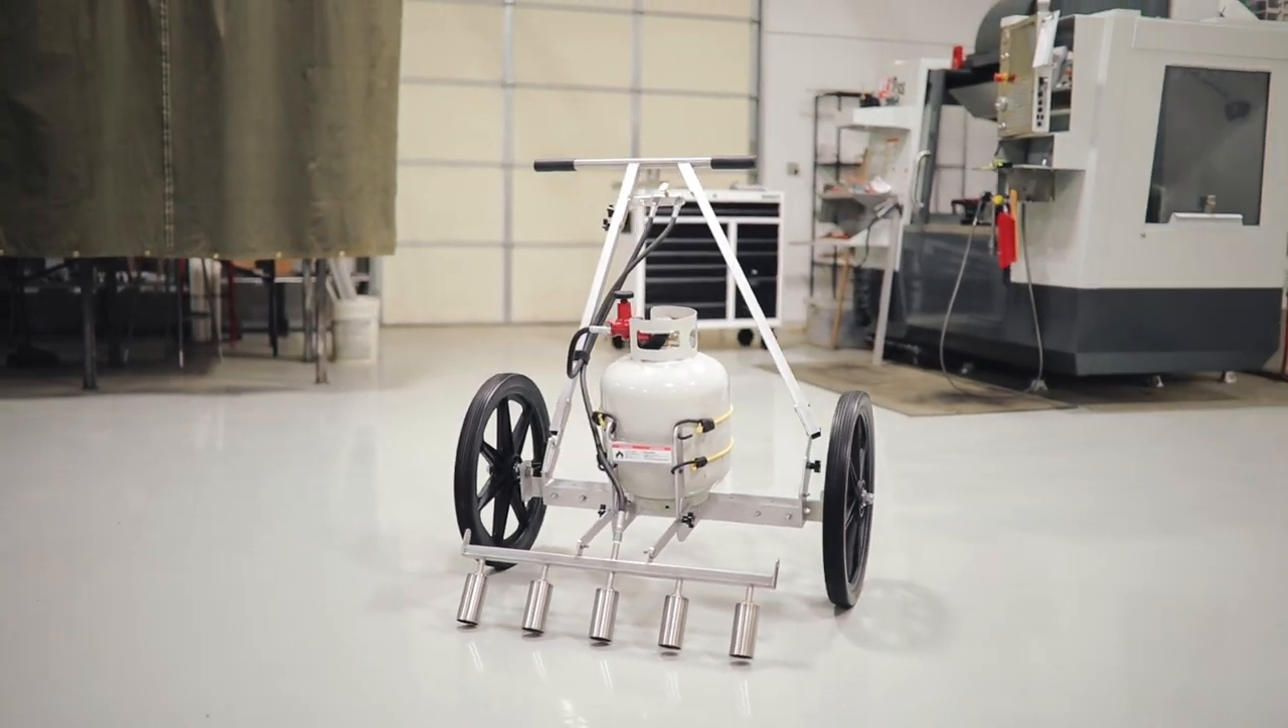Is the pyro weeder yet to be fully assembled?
No.